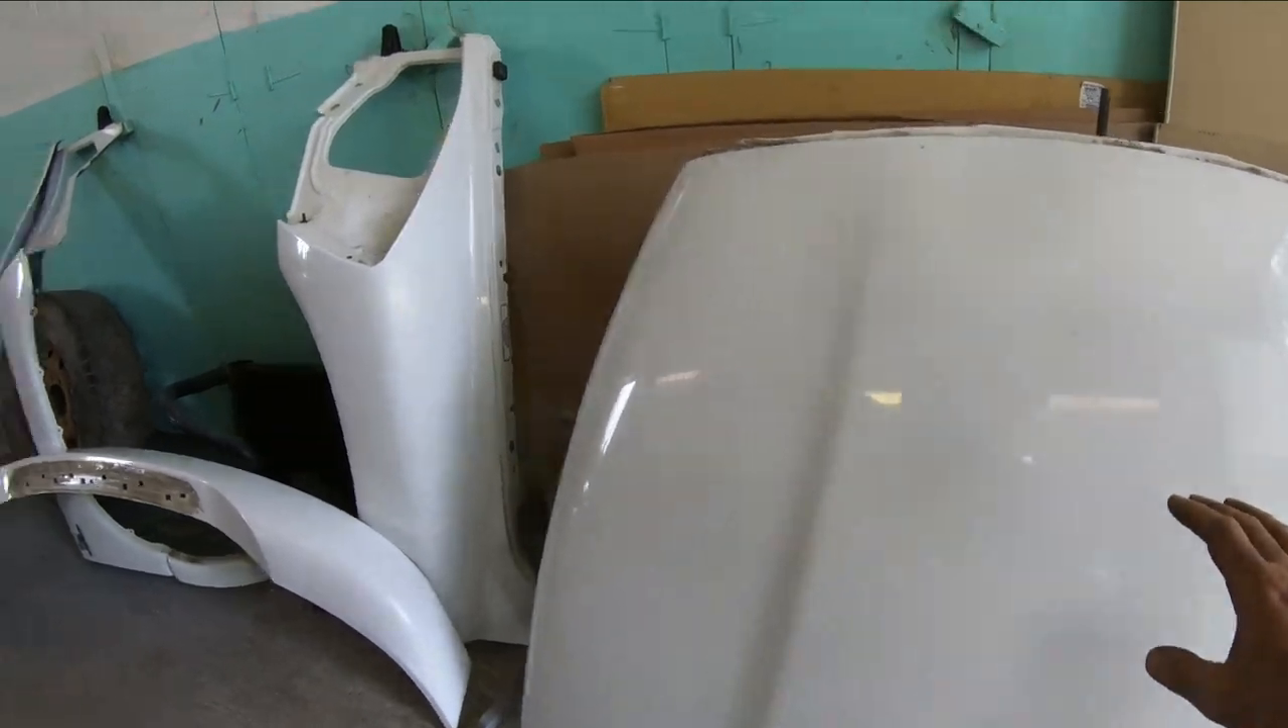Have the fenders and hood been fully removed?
Yes.